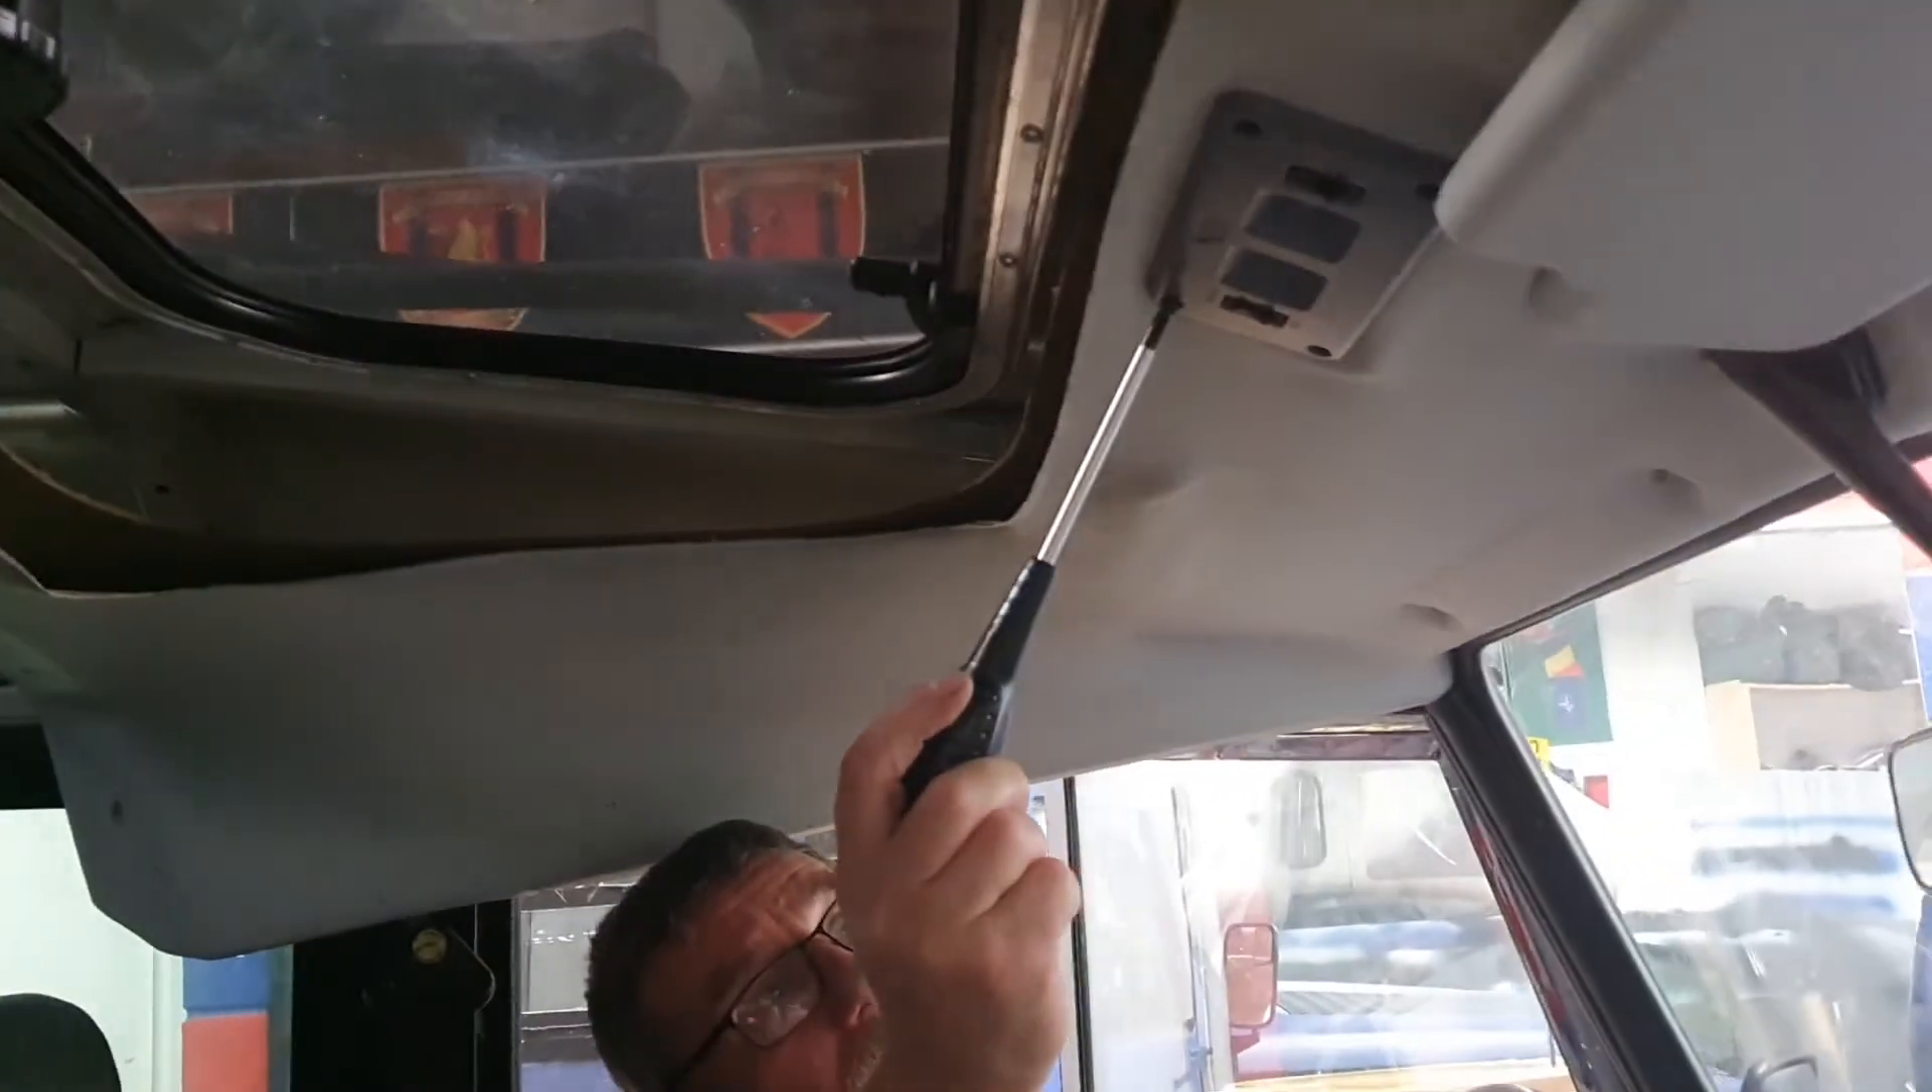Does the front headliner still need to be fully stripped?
Yes.